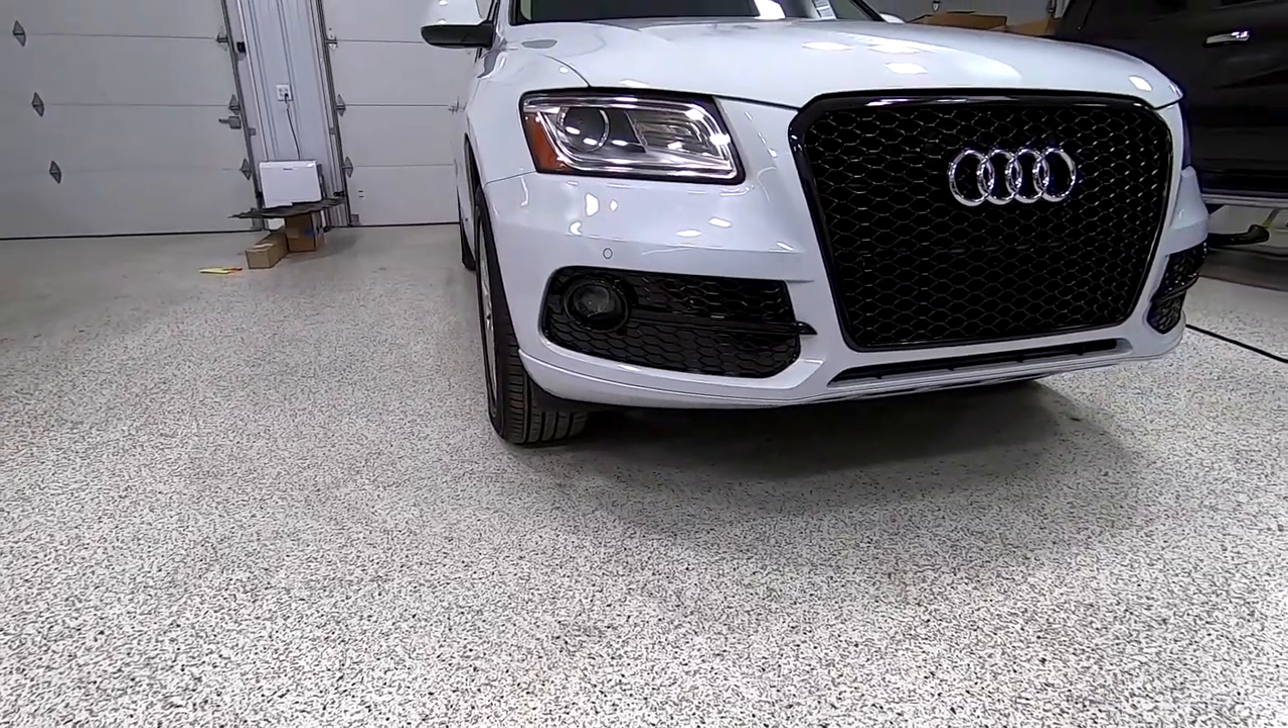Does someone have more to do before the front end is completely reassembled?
No.